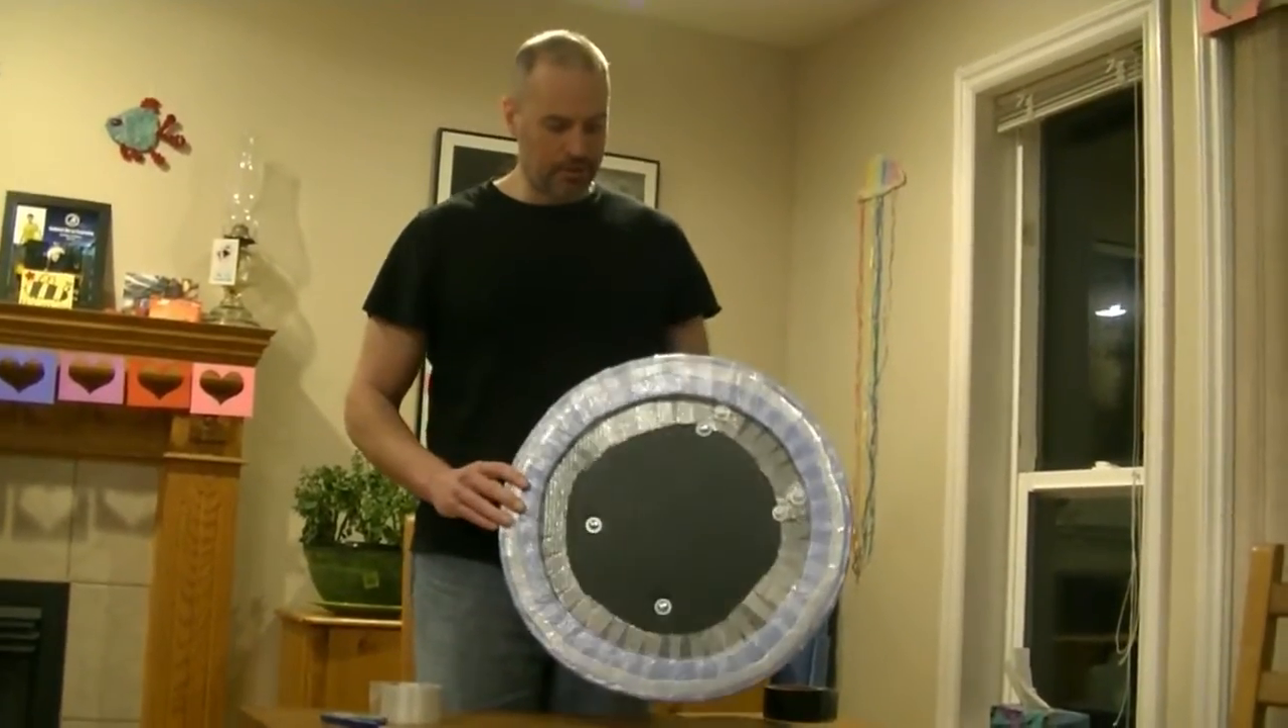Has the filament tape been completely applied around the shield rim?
Yes.